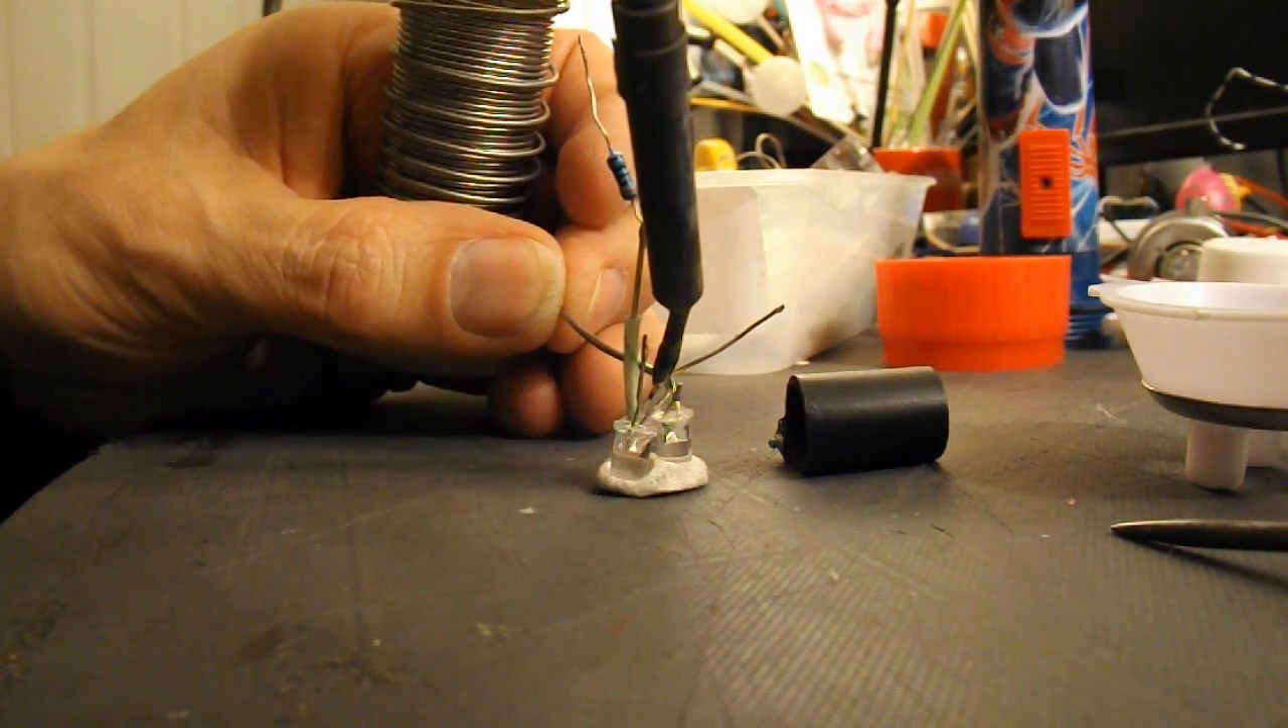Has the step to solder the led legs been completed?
No.